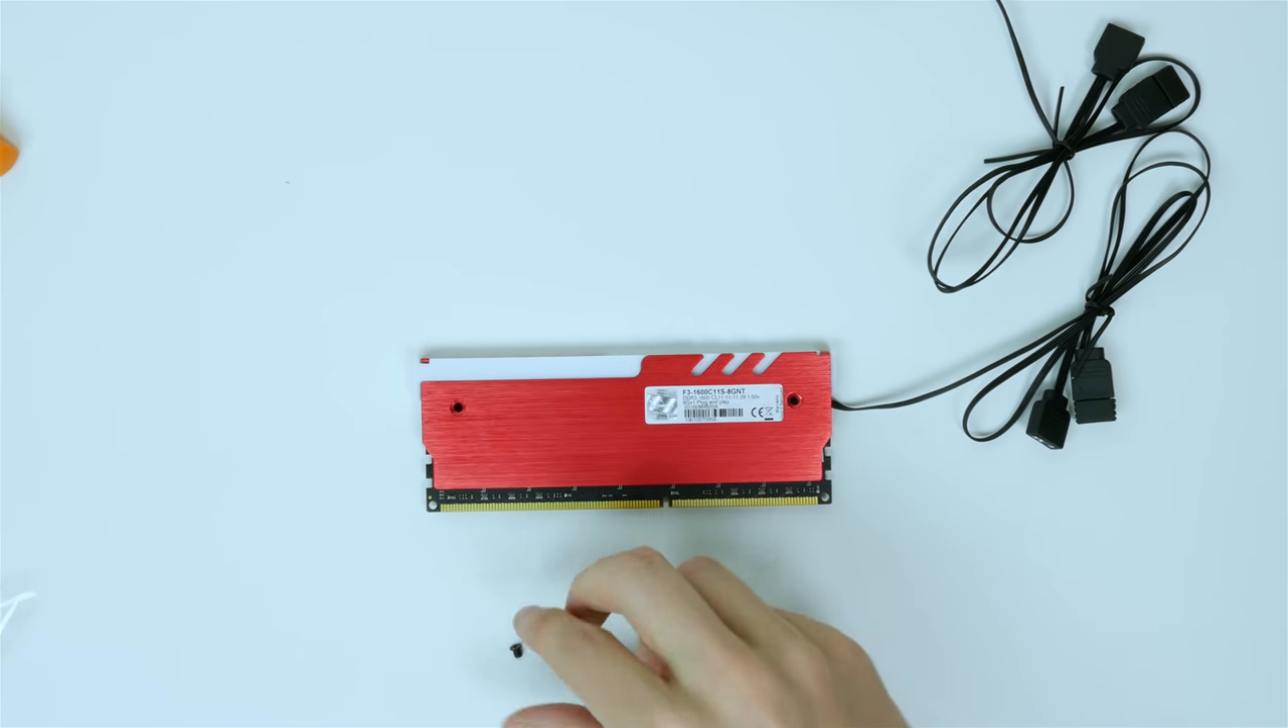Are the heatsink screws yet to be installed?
Yes.